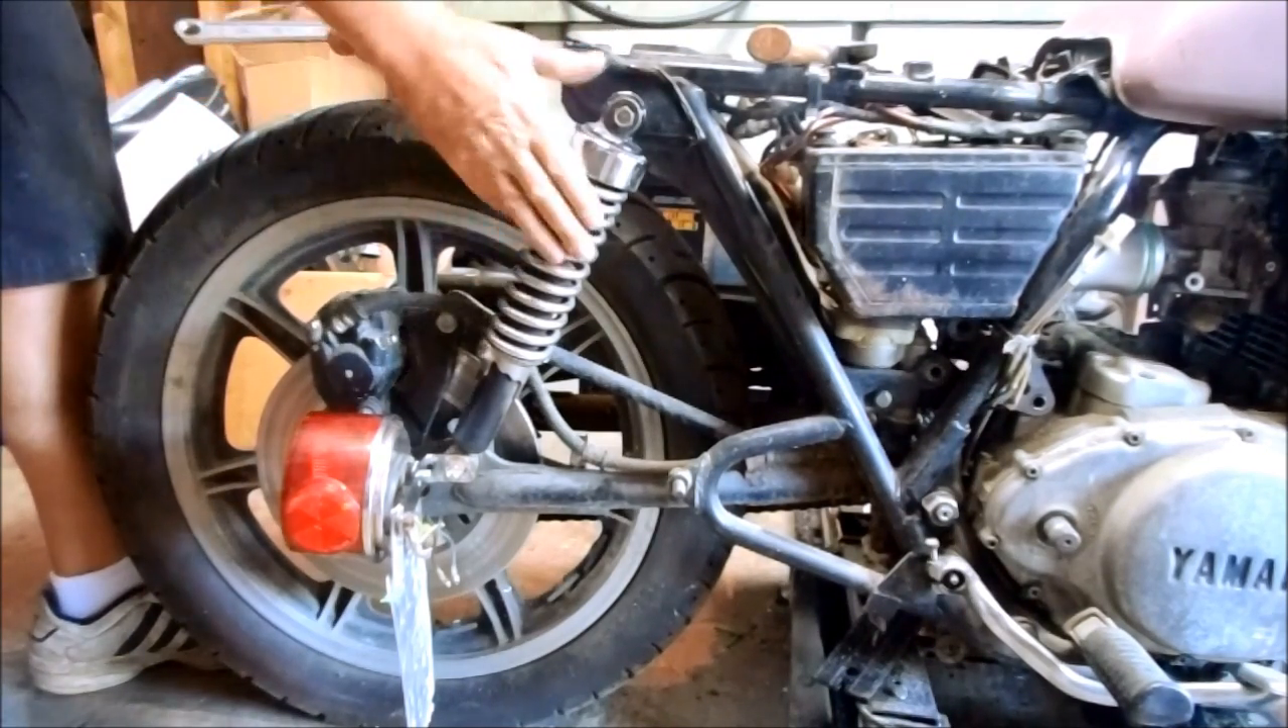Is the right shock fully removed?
No.